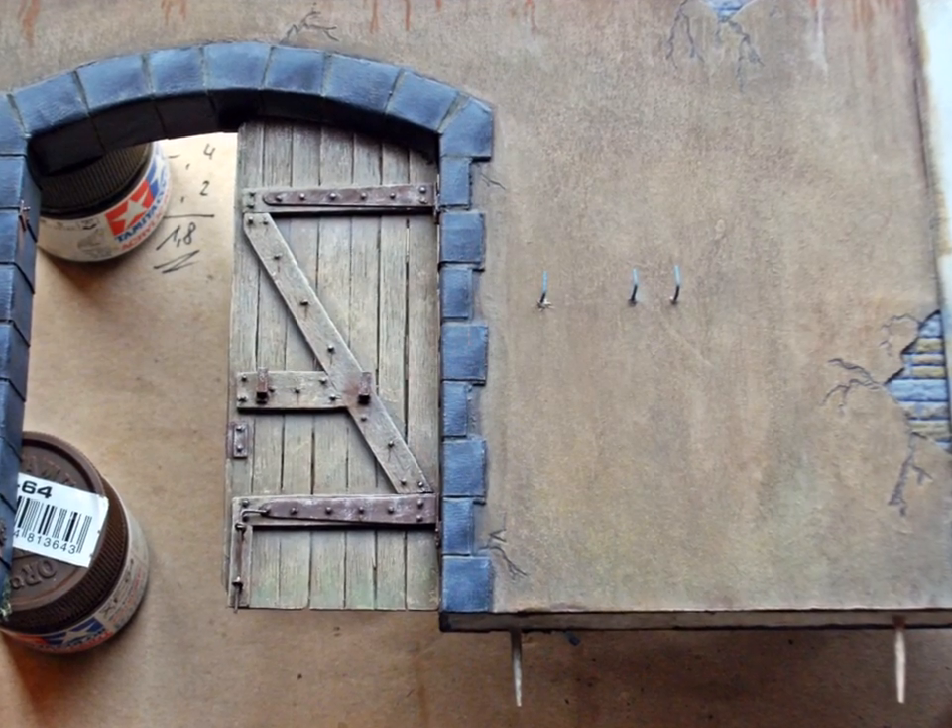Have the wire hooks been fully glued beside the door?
Yes.